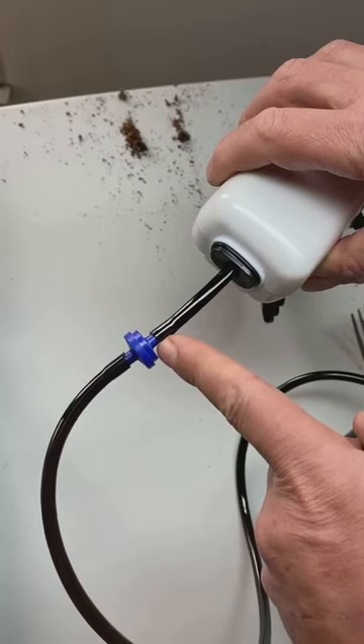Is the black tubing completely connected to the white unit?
Yes.